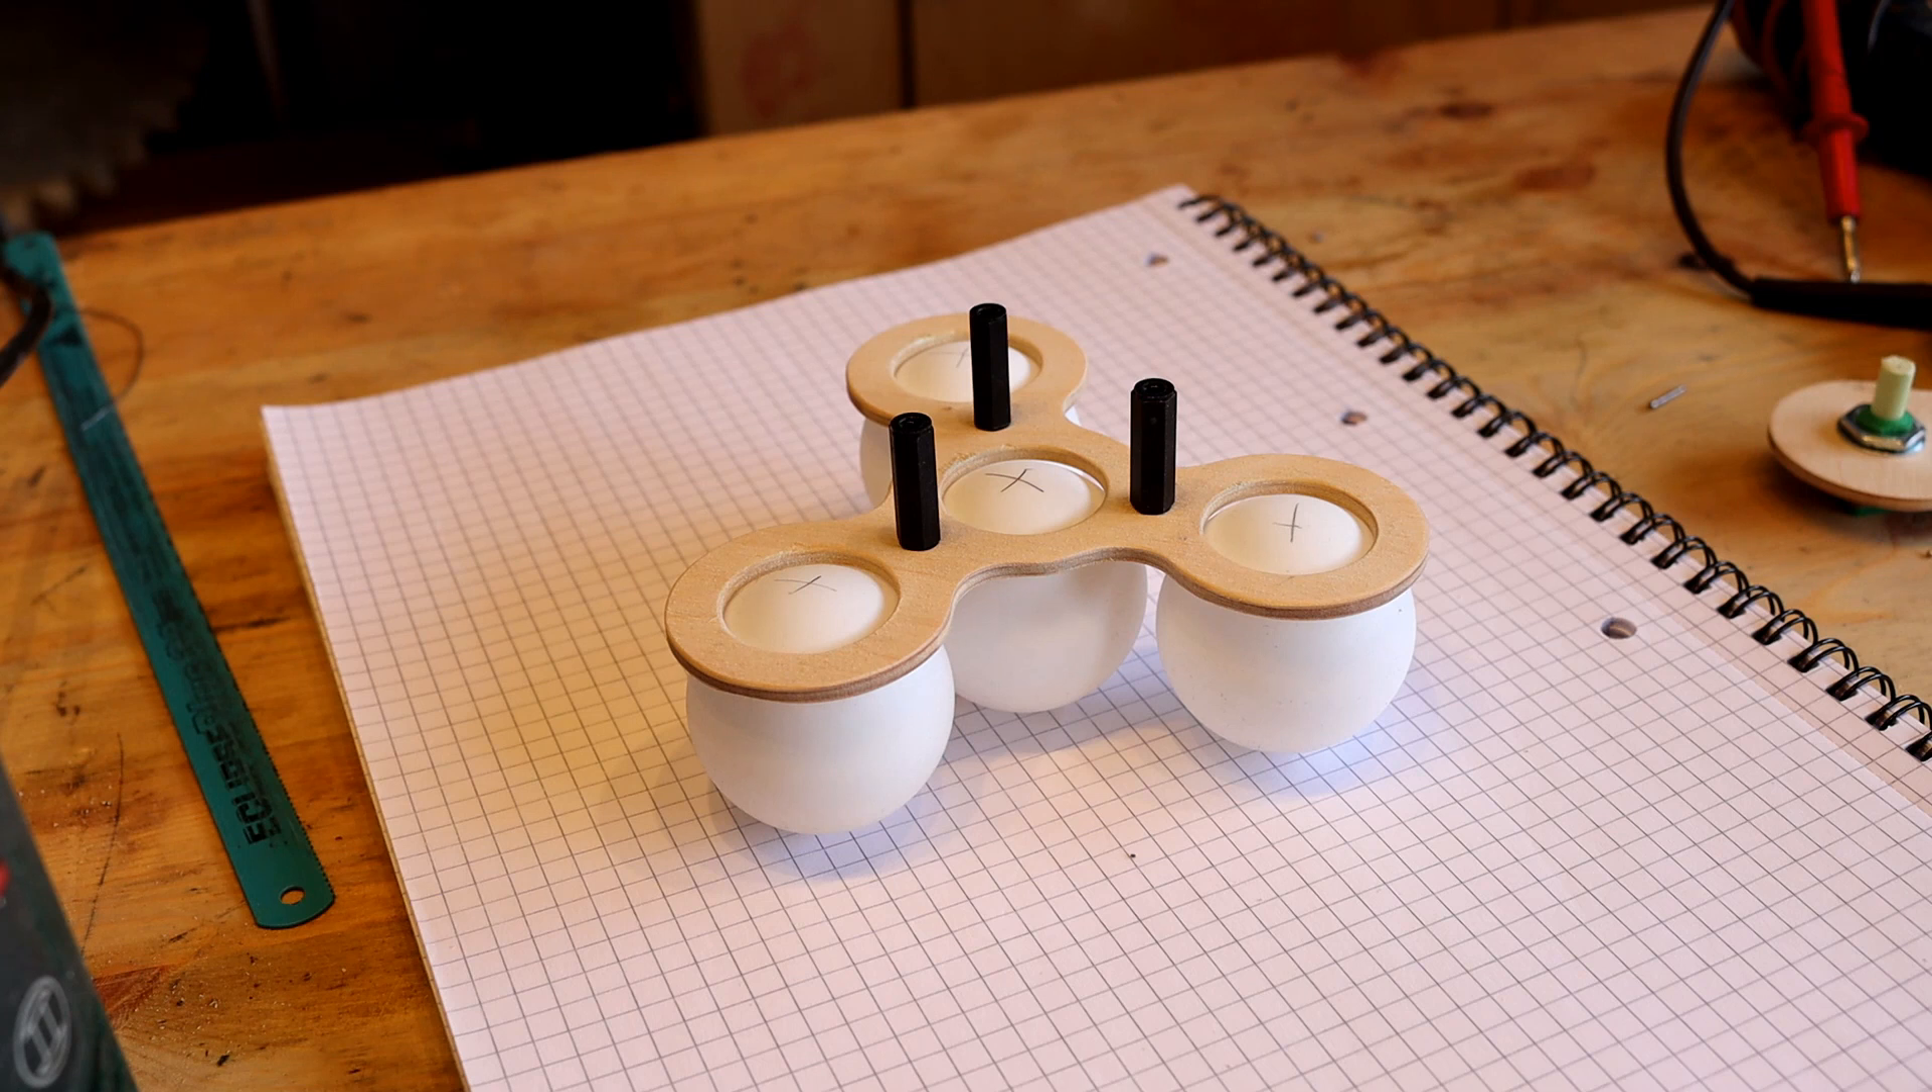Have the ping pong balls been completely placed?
Yes.